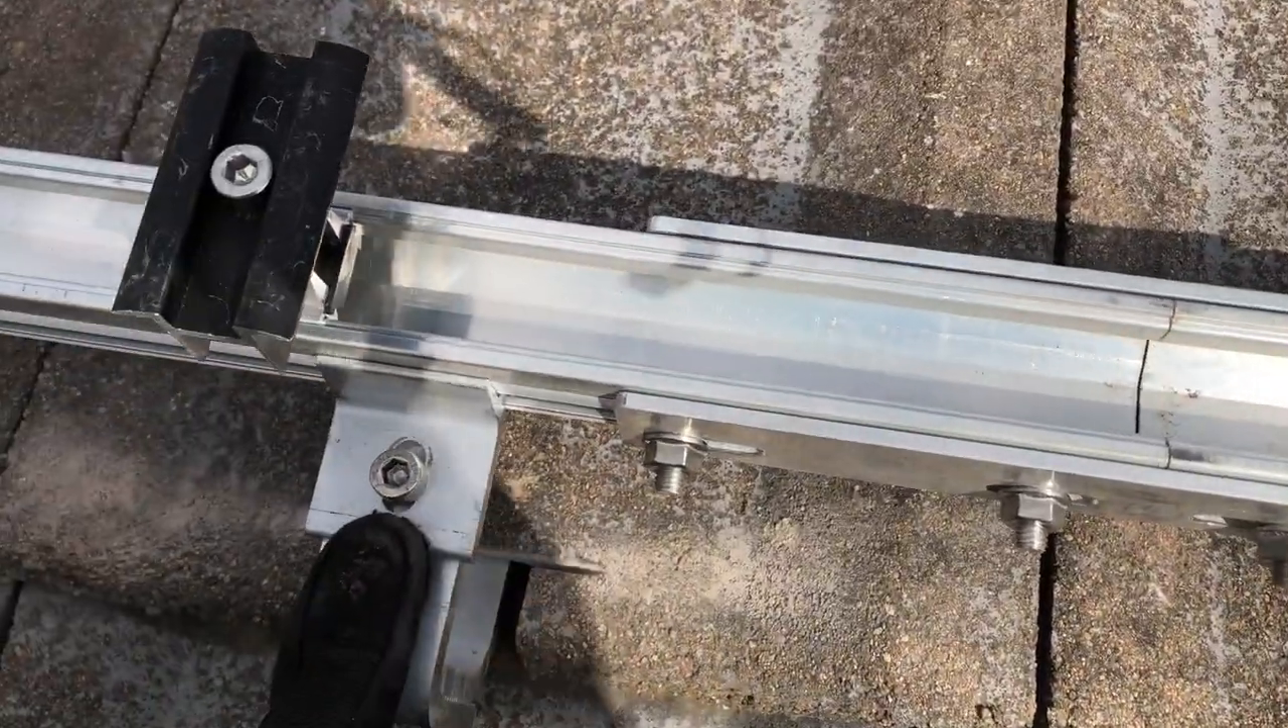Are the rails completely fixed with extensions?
Yes.